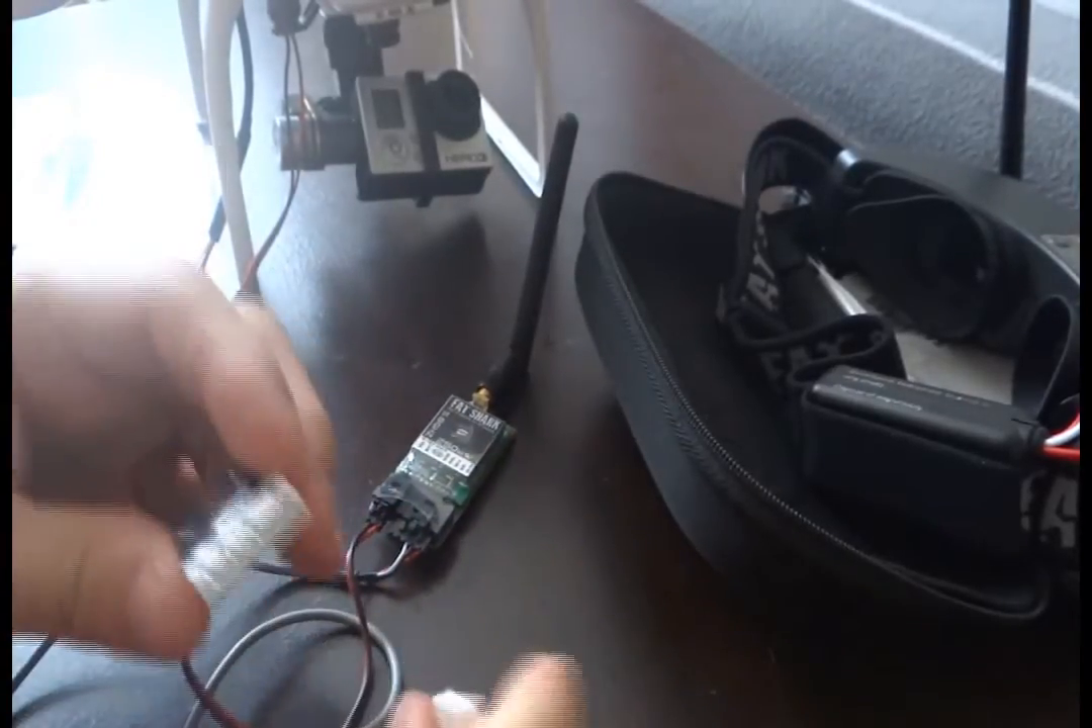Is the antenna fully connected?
Yes.